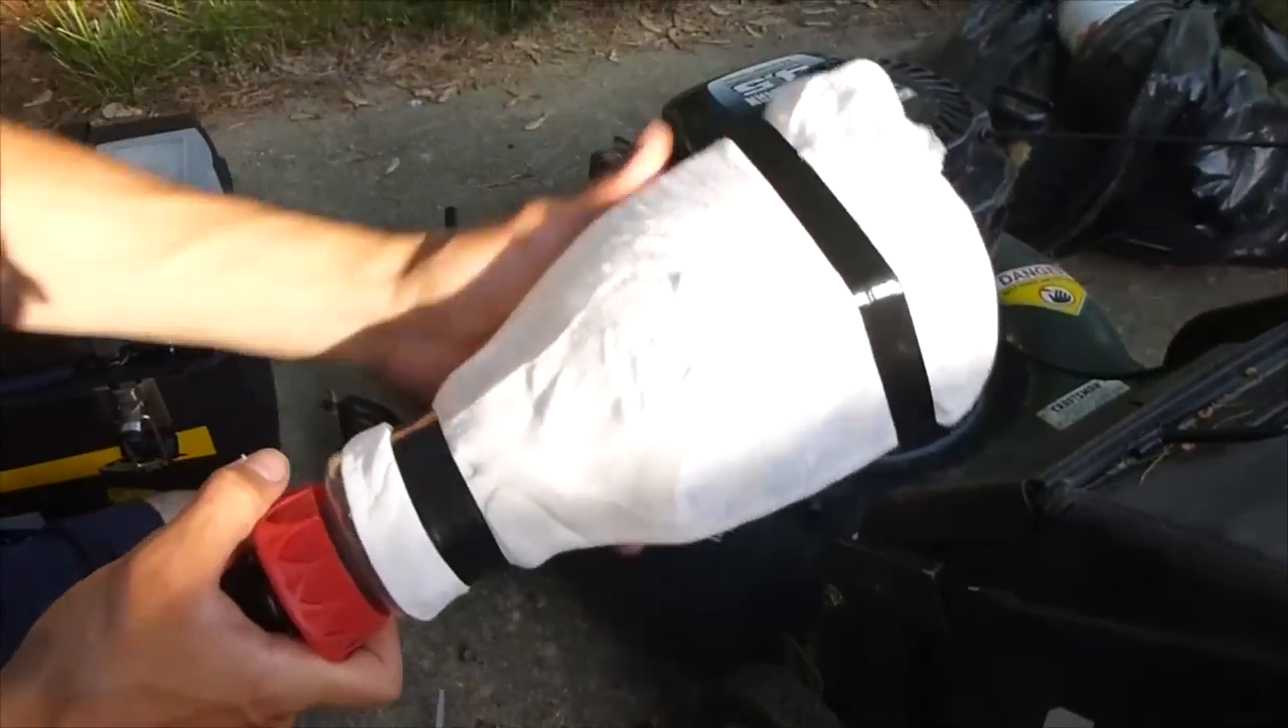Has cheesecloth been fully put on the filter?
Yes.